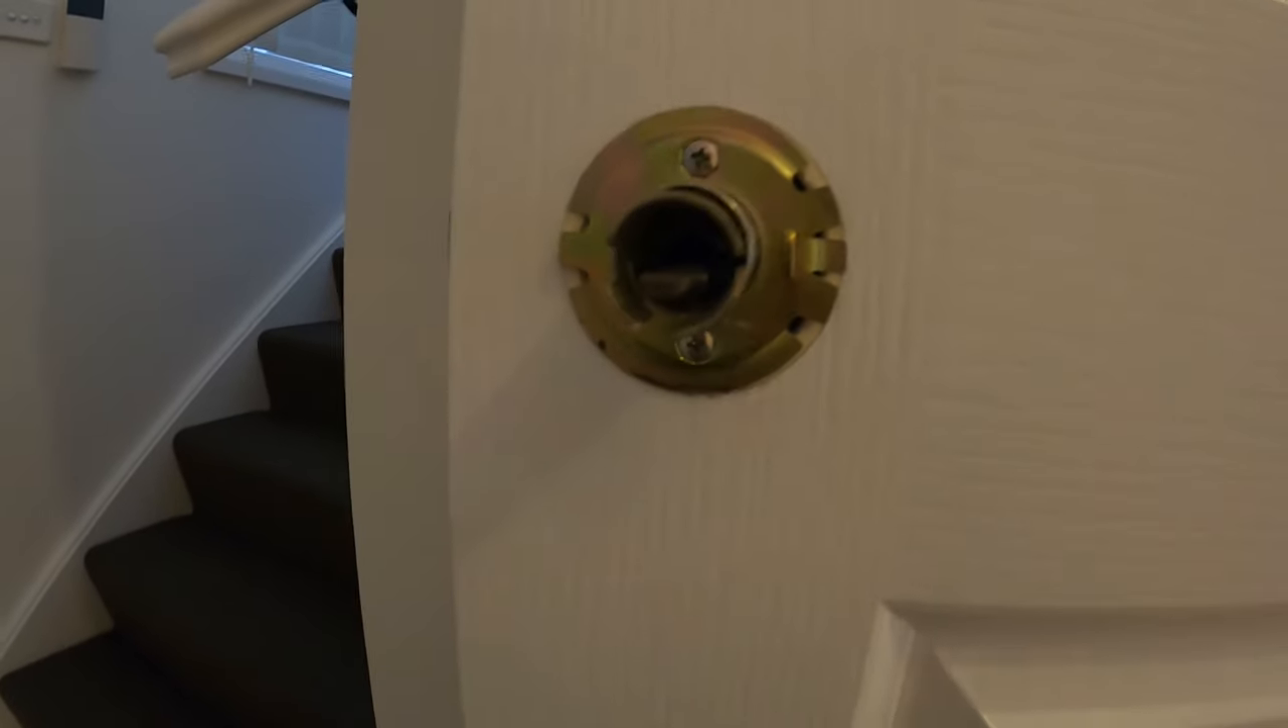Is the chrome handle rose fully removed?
Yes.